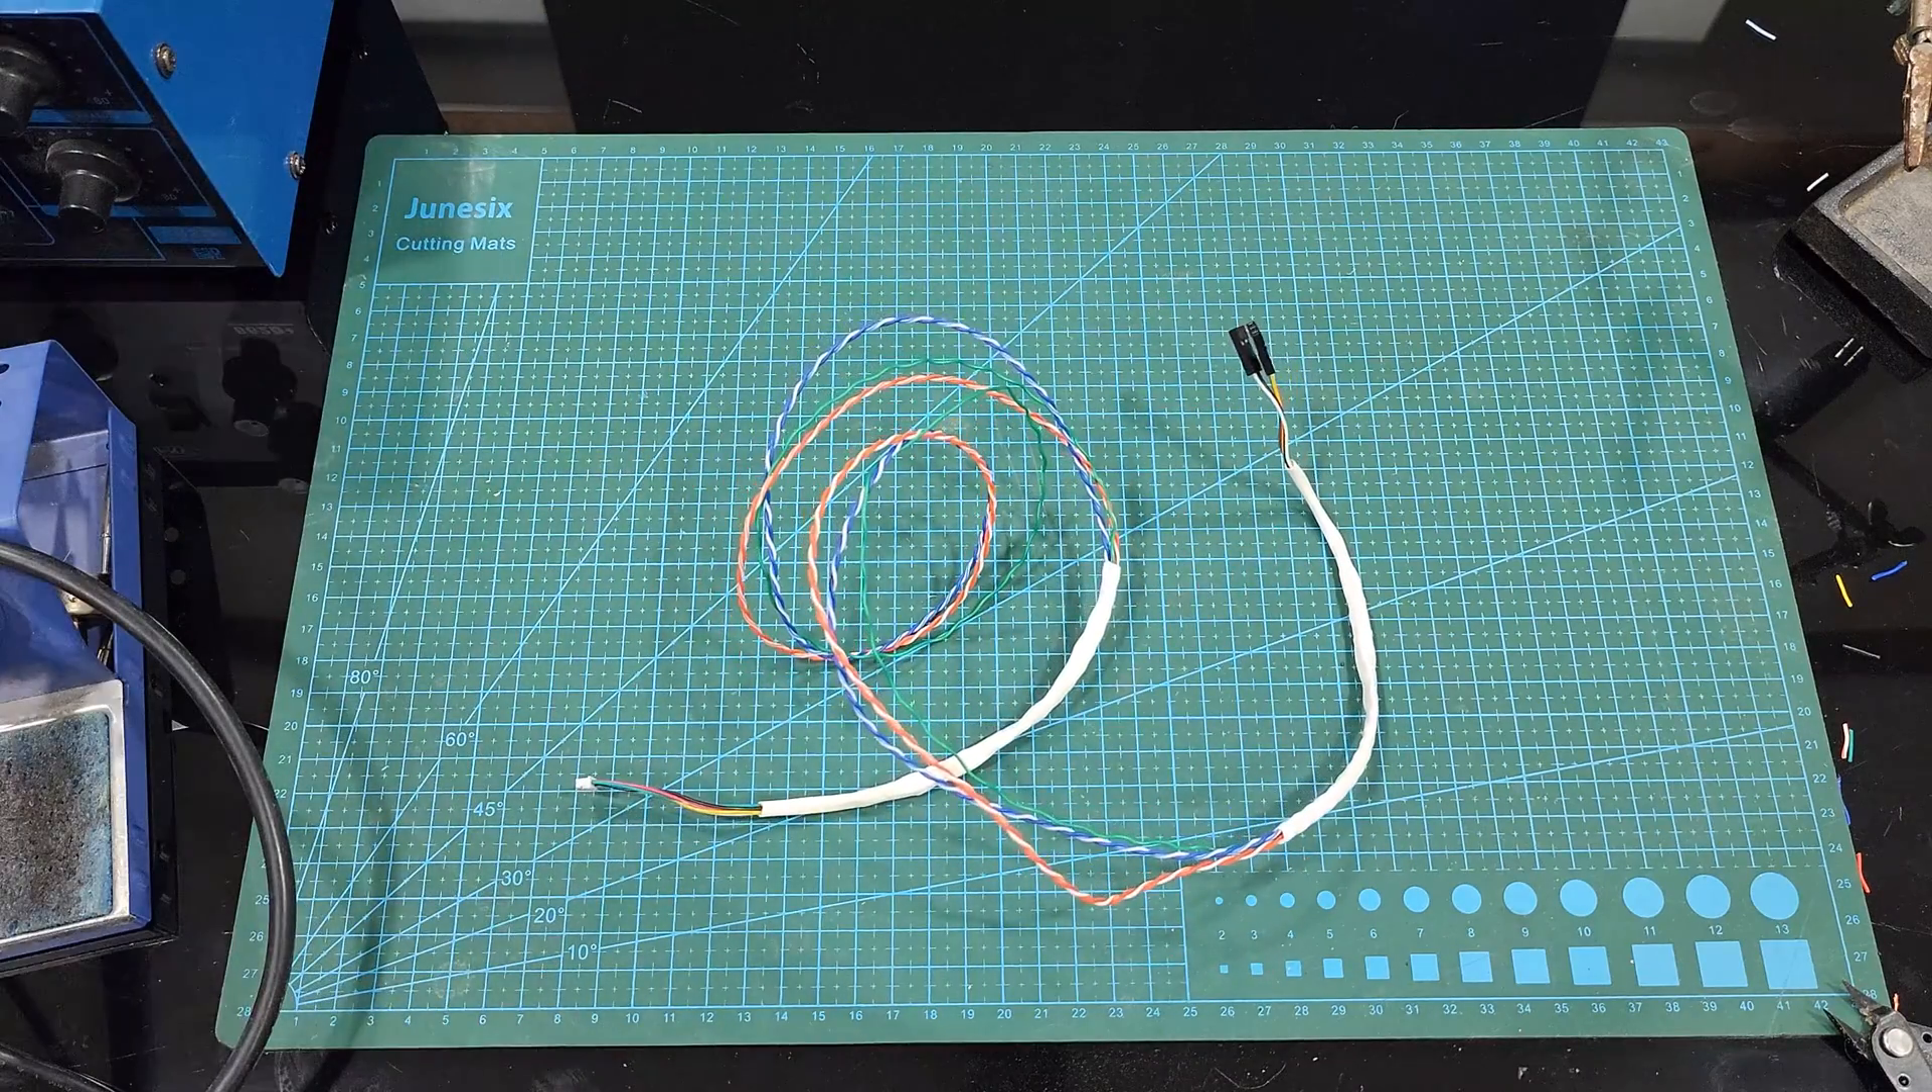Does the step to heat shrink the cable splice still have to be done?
No.